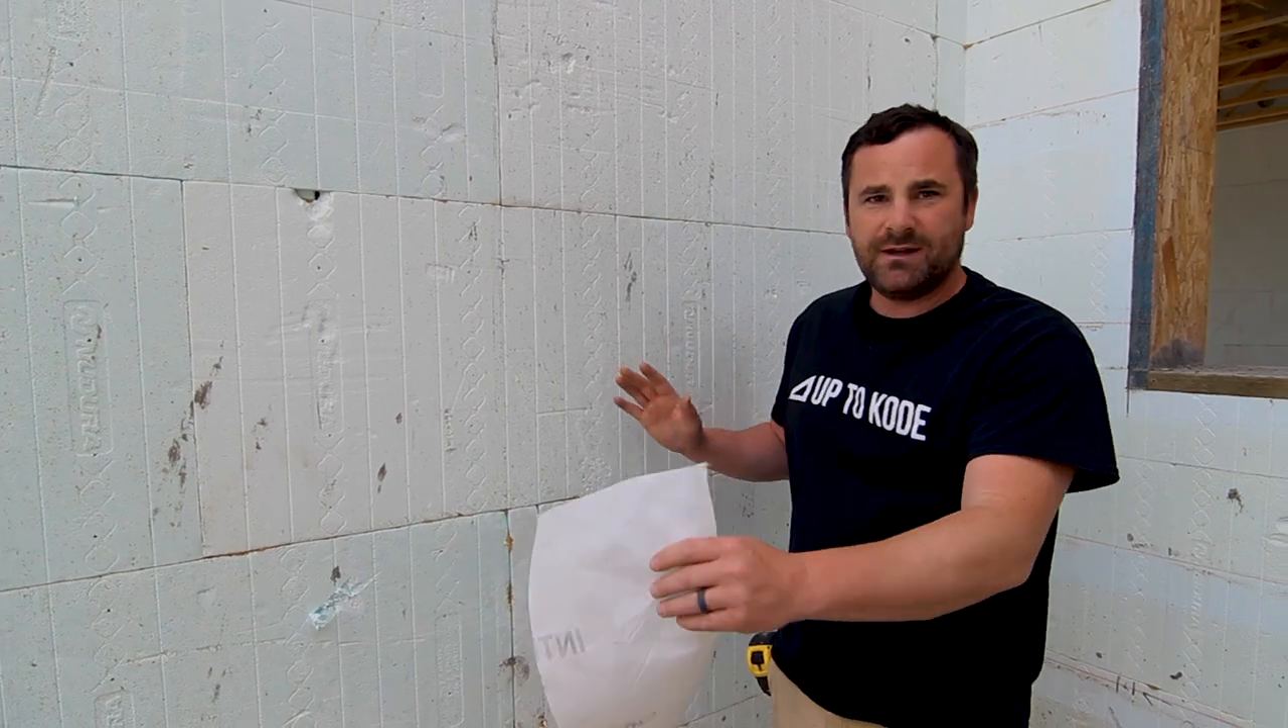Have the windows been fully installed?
No.